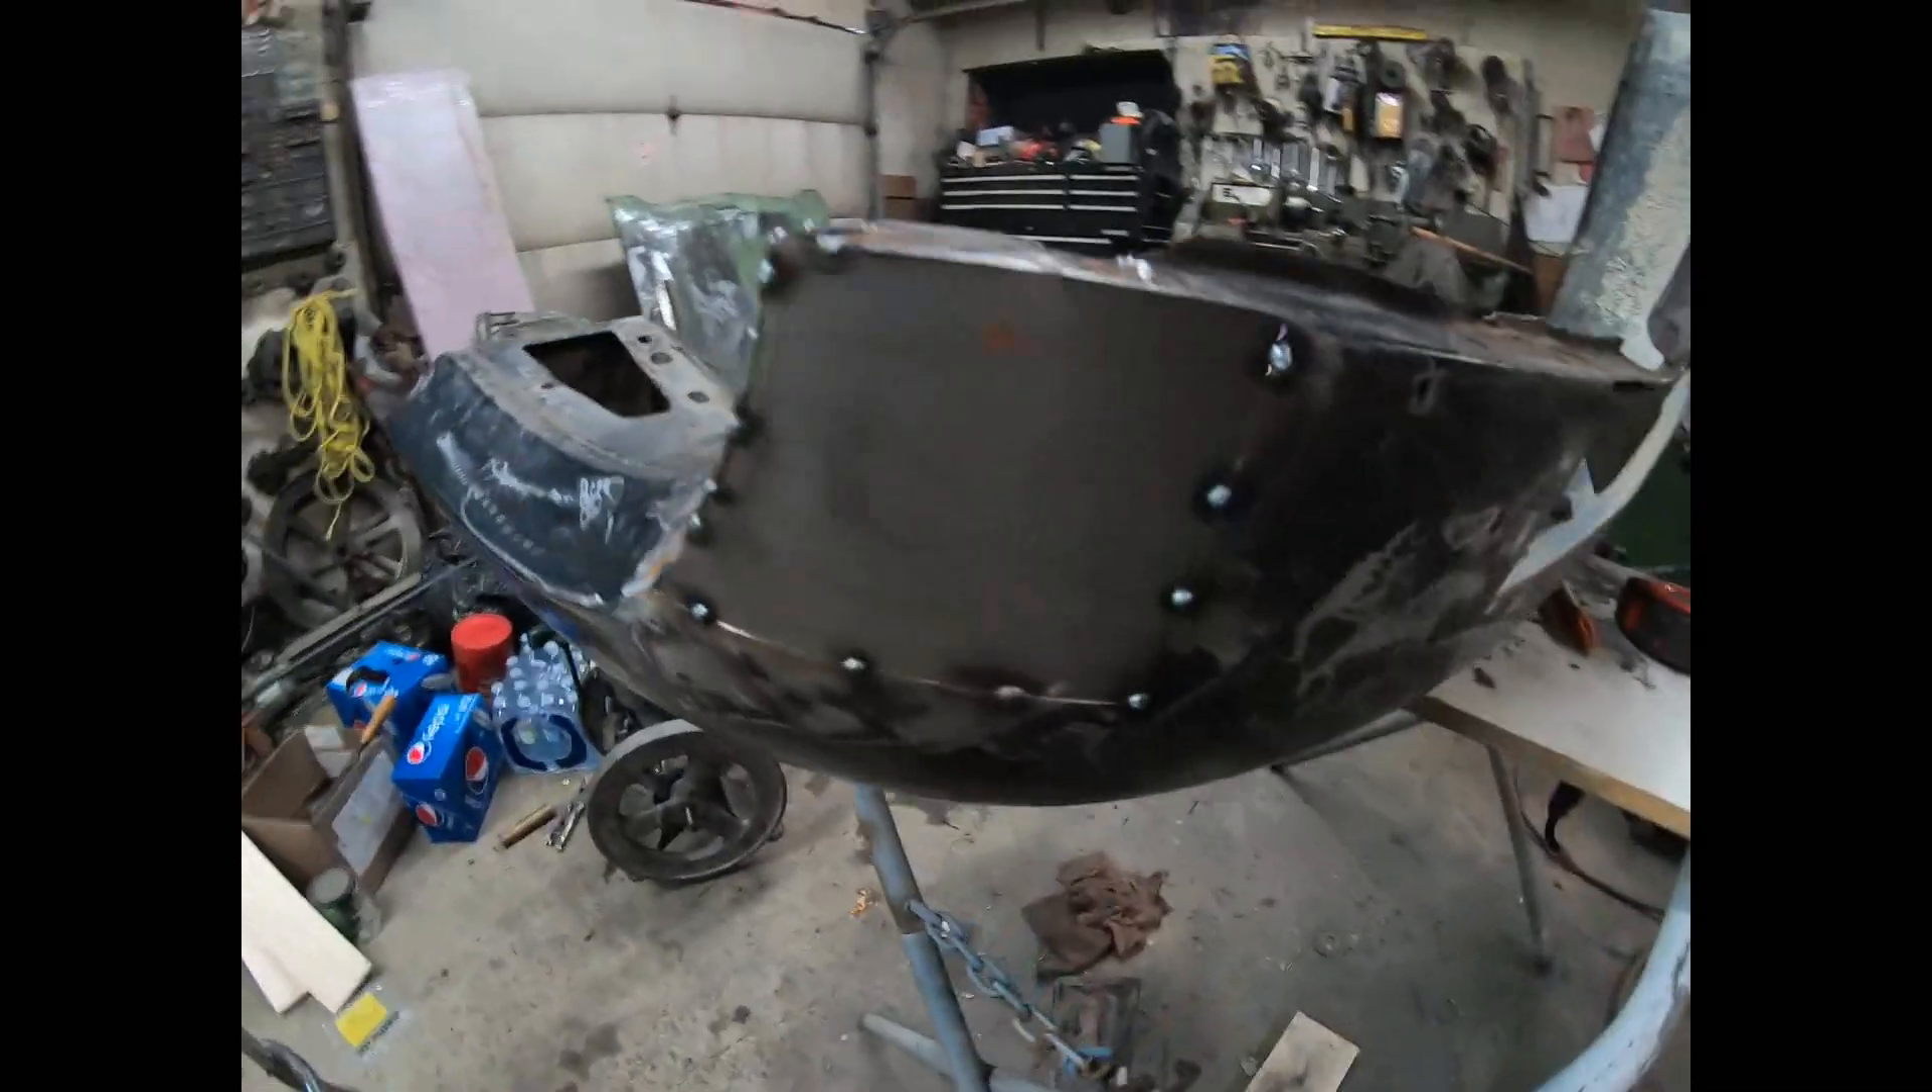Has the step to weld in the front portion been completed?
No.